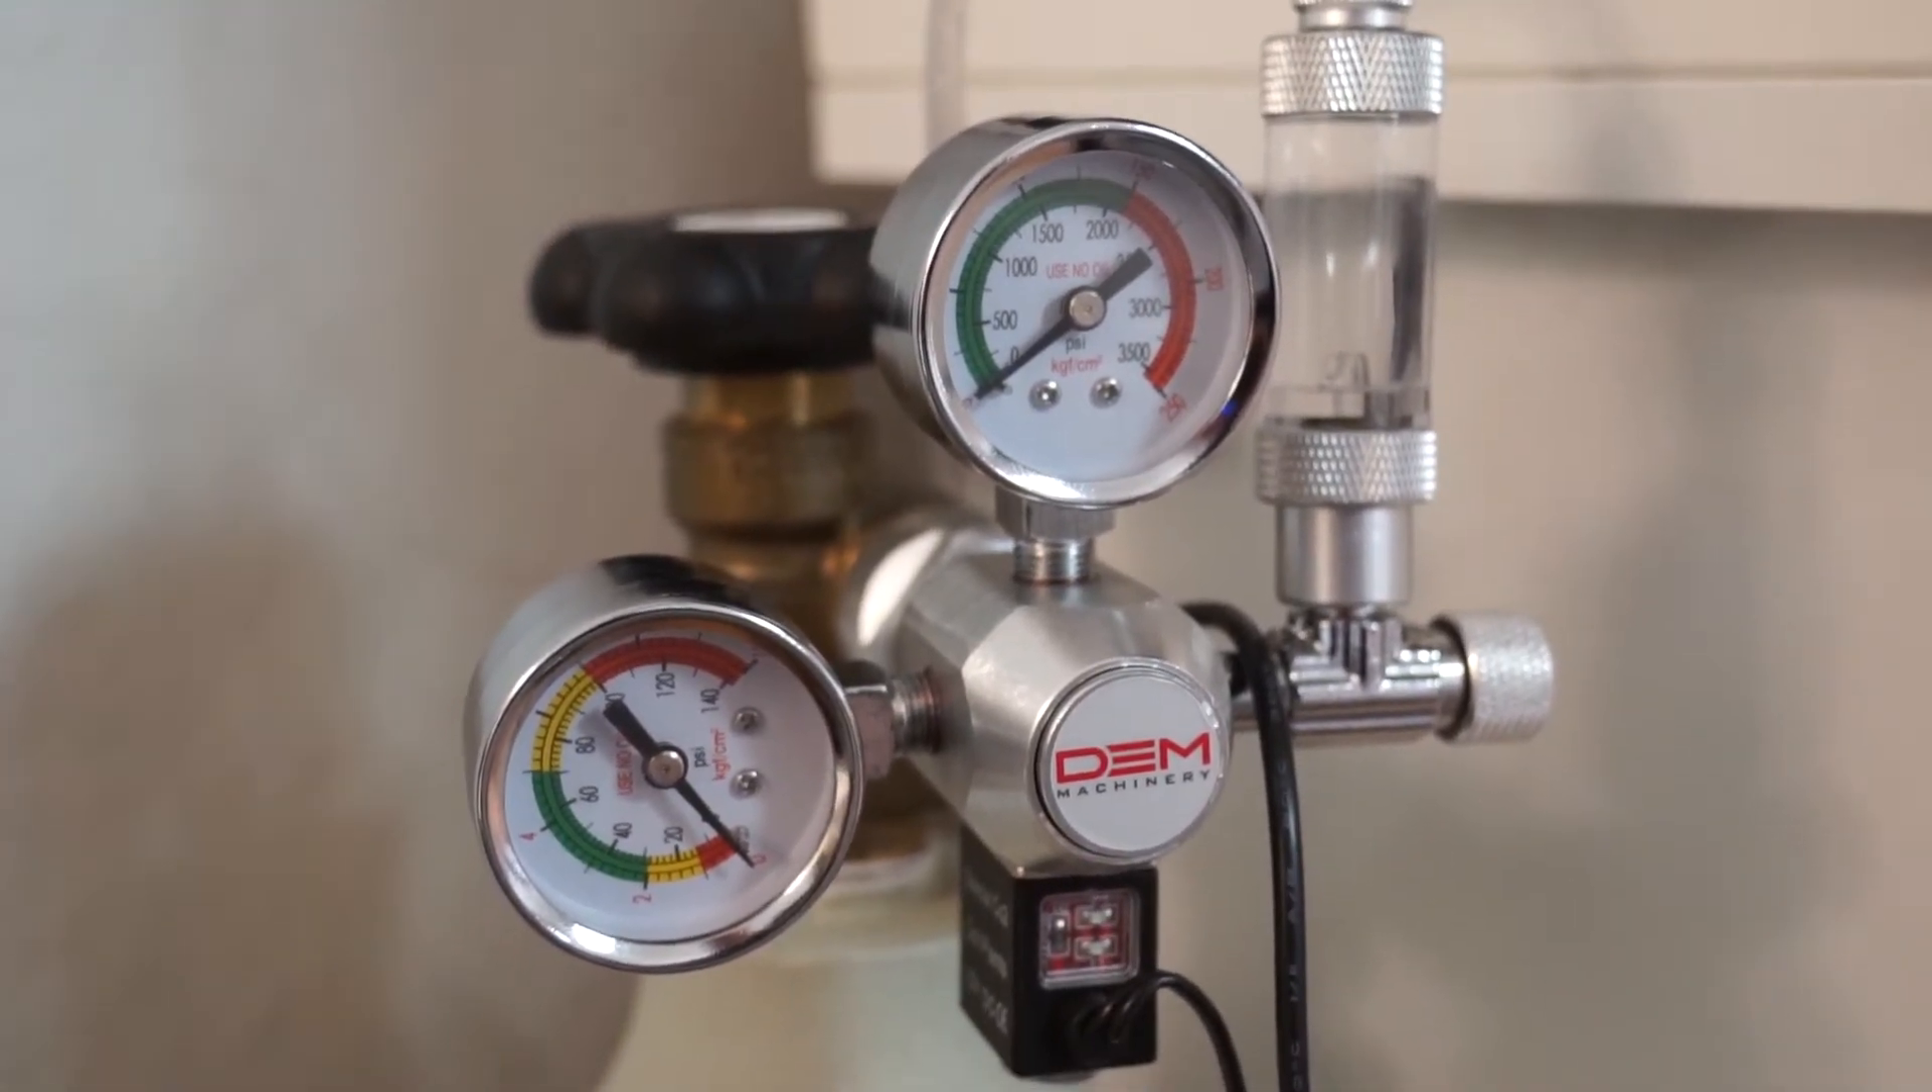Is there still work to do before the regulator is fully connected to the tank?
No.